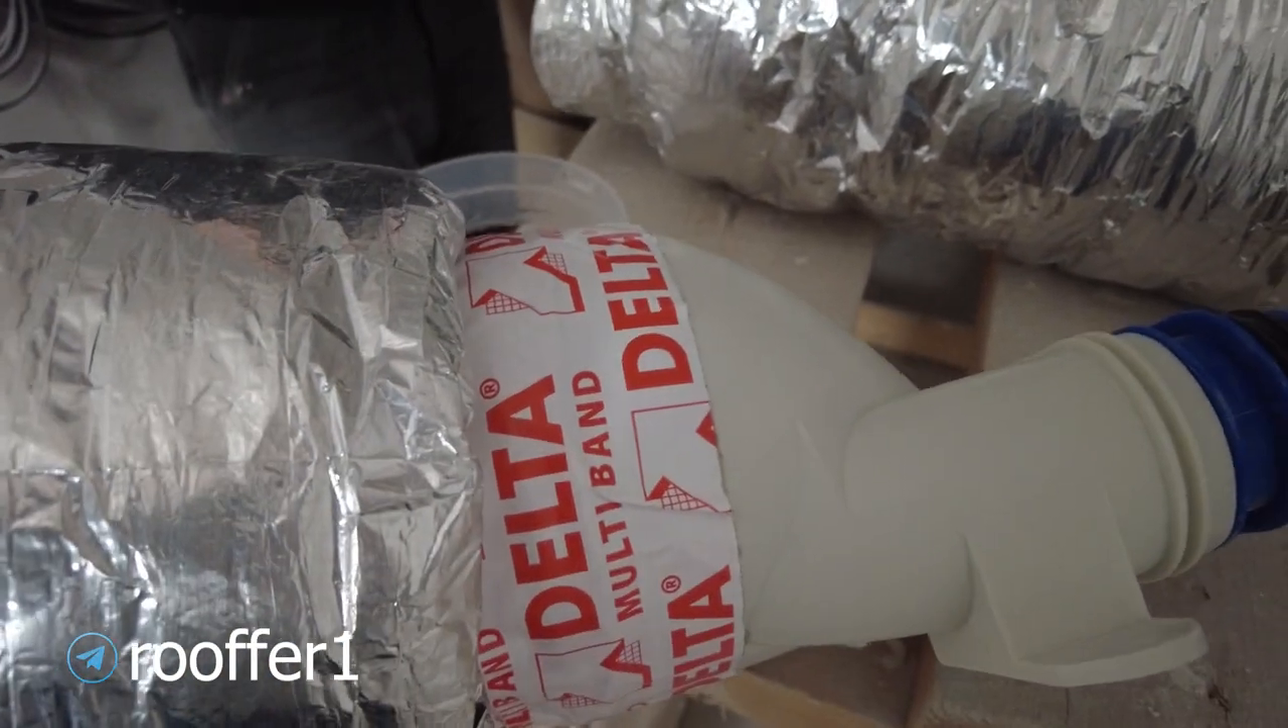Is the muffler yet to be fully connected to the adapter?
No.